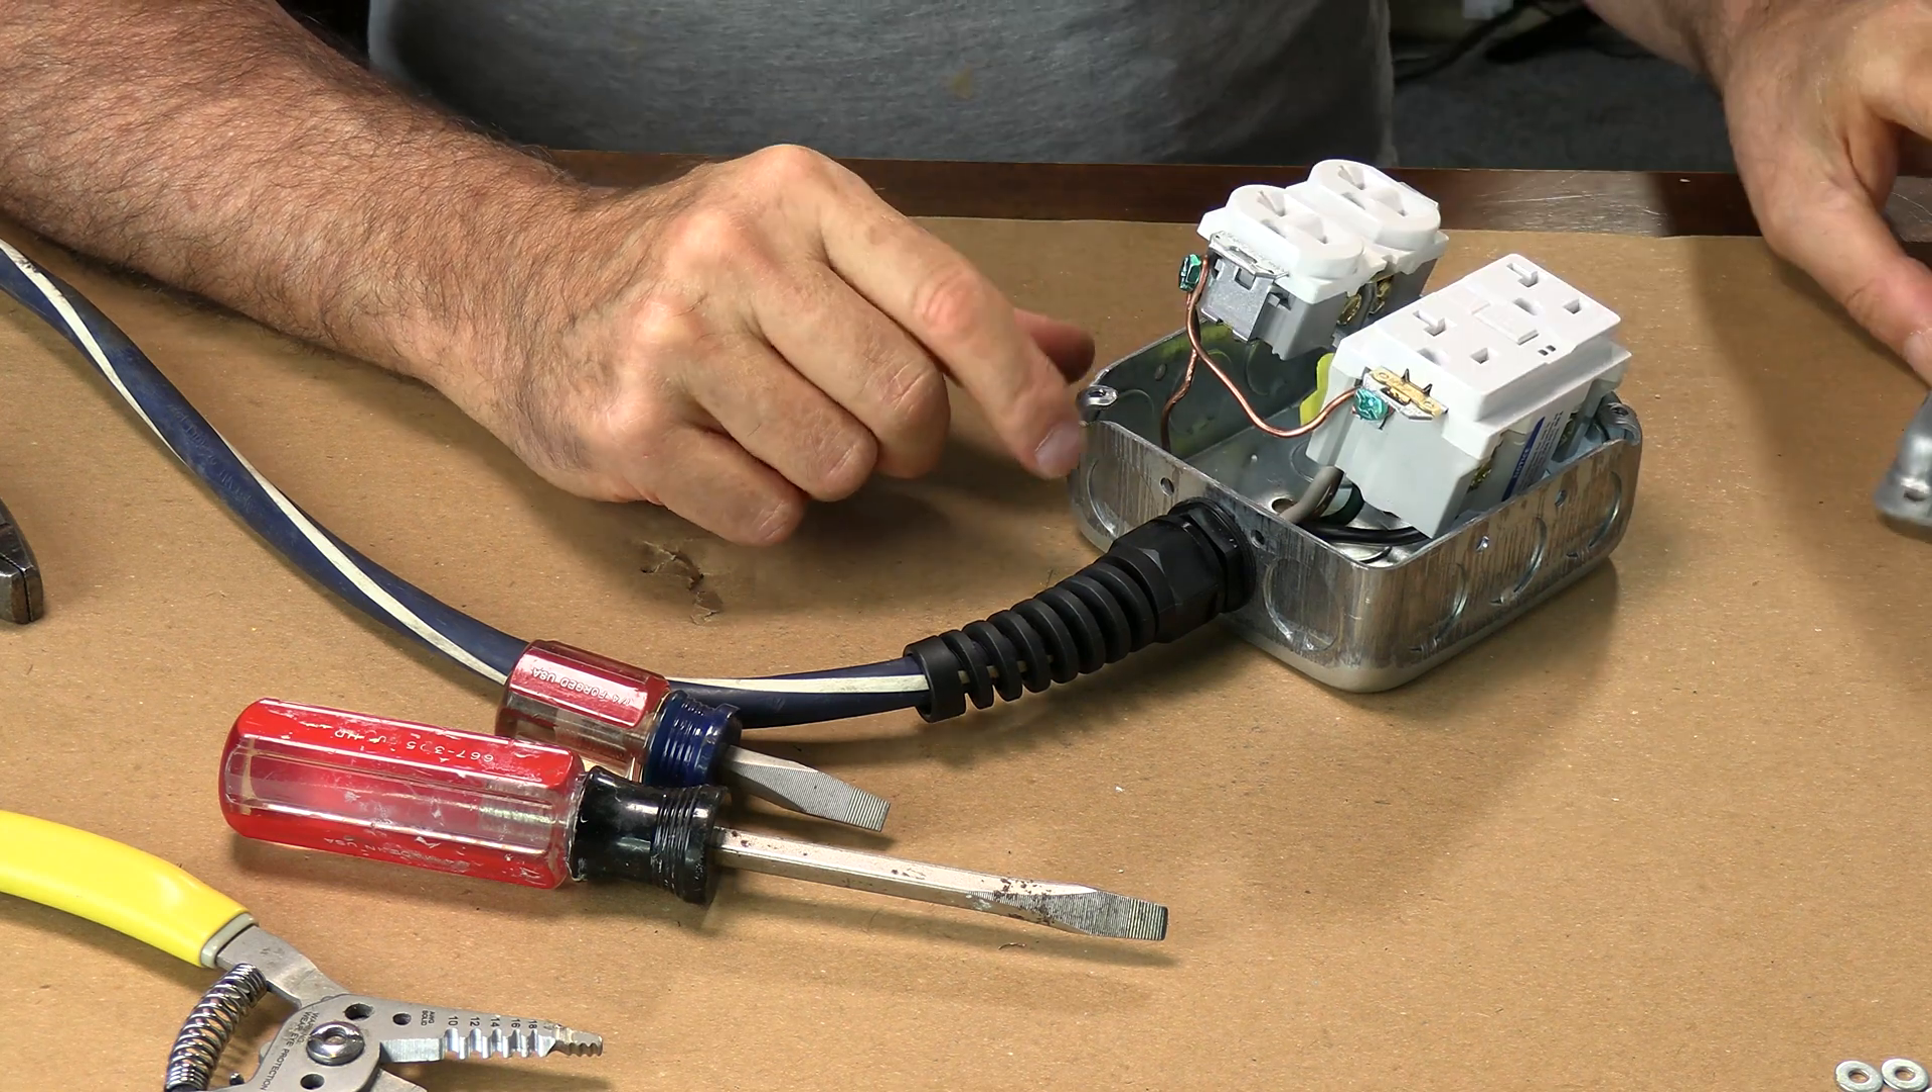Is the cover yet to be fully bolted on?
Yes.